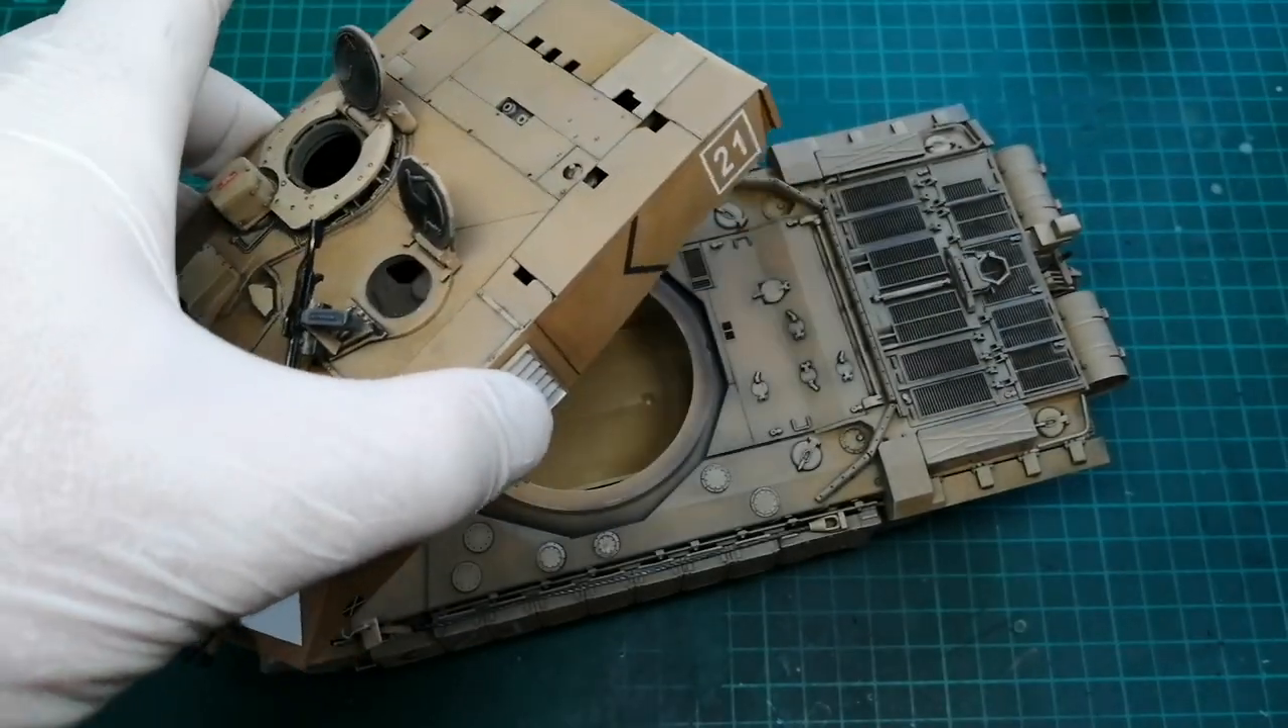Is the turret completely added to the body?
No.